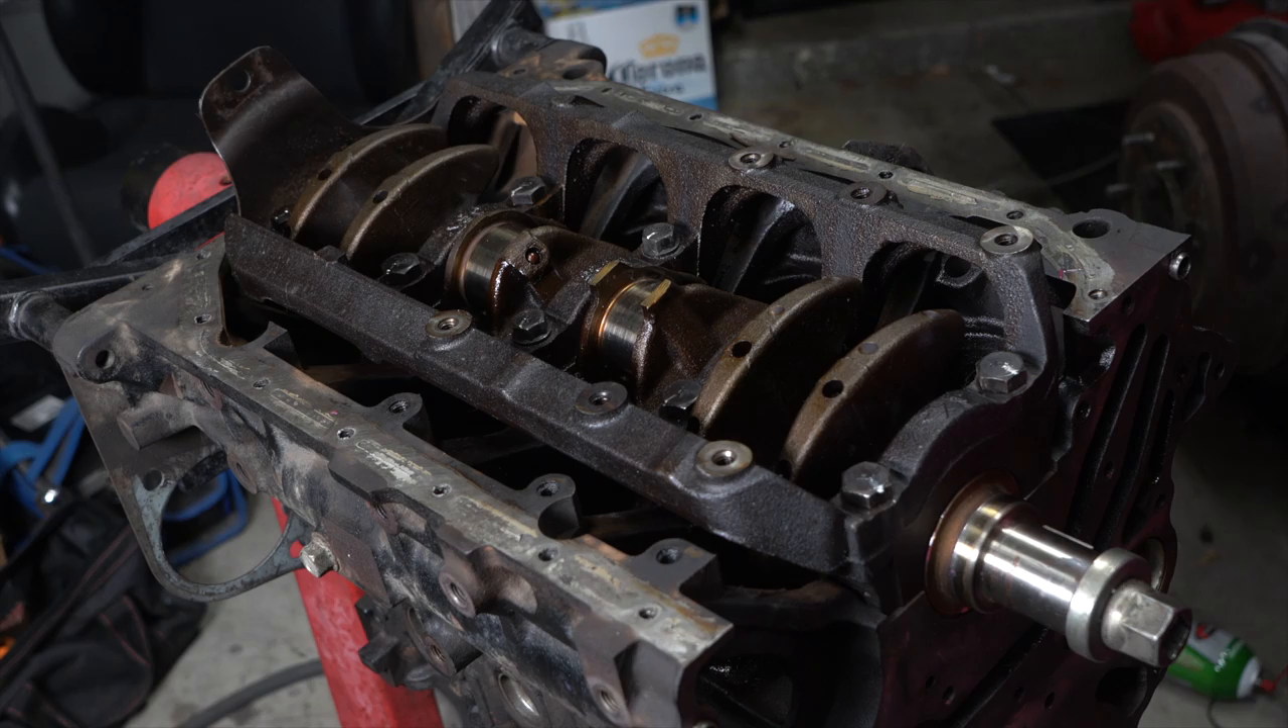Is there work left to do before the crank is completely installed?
No.